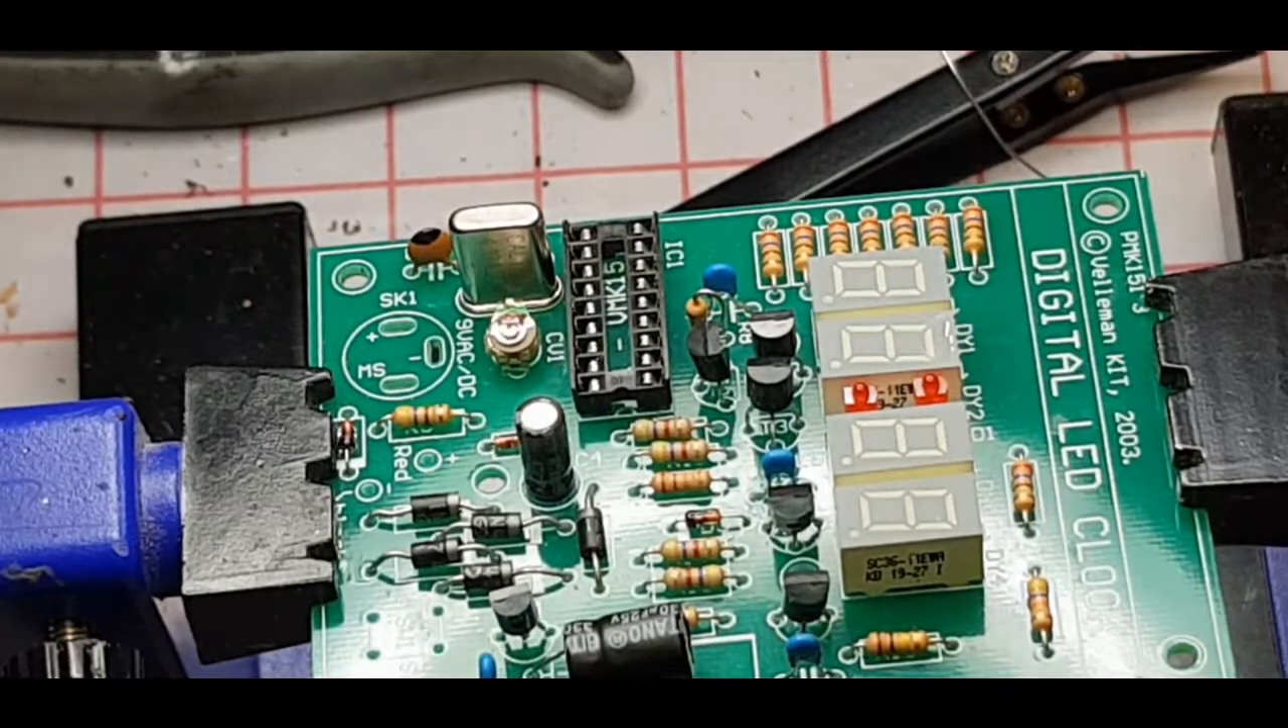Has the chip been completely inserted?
No.